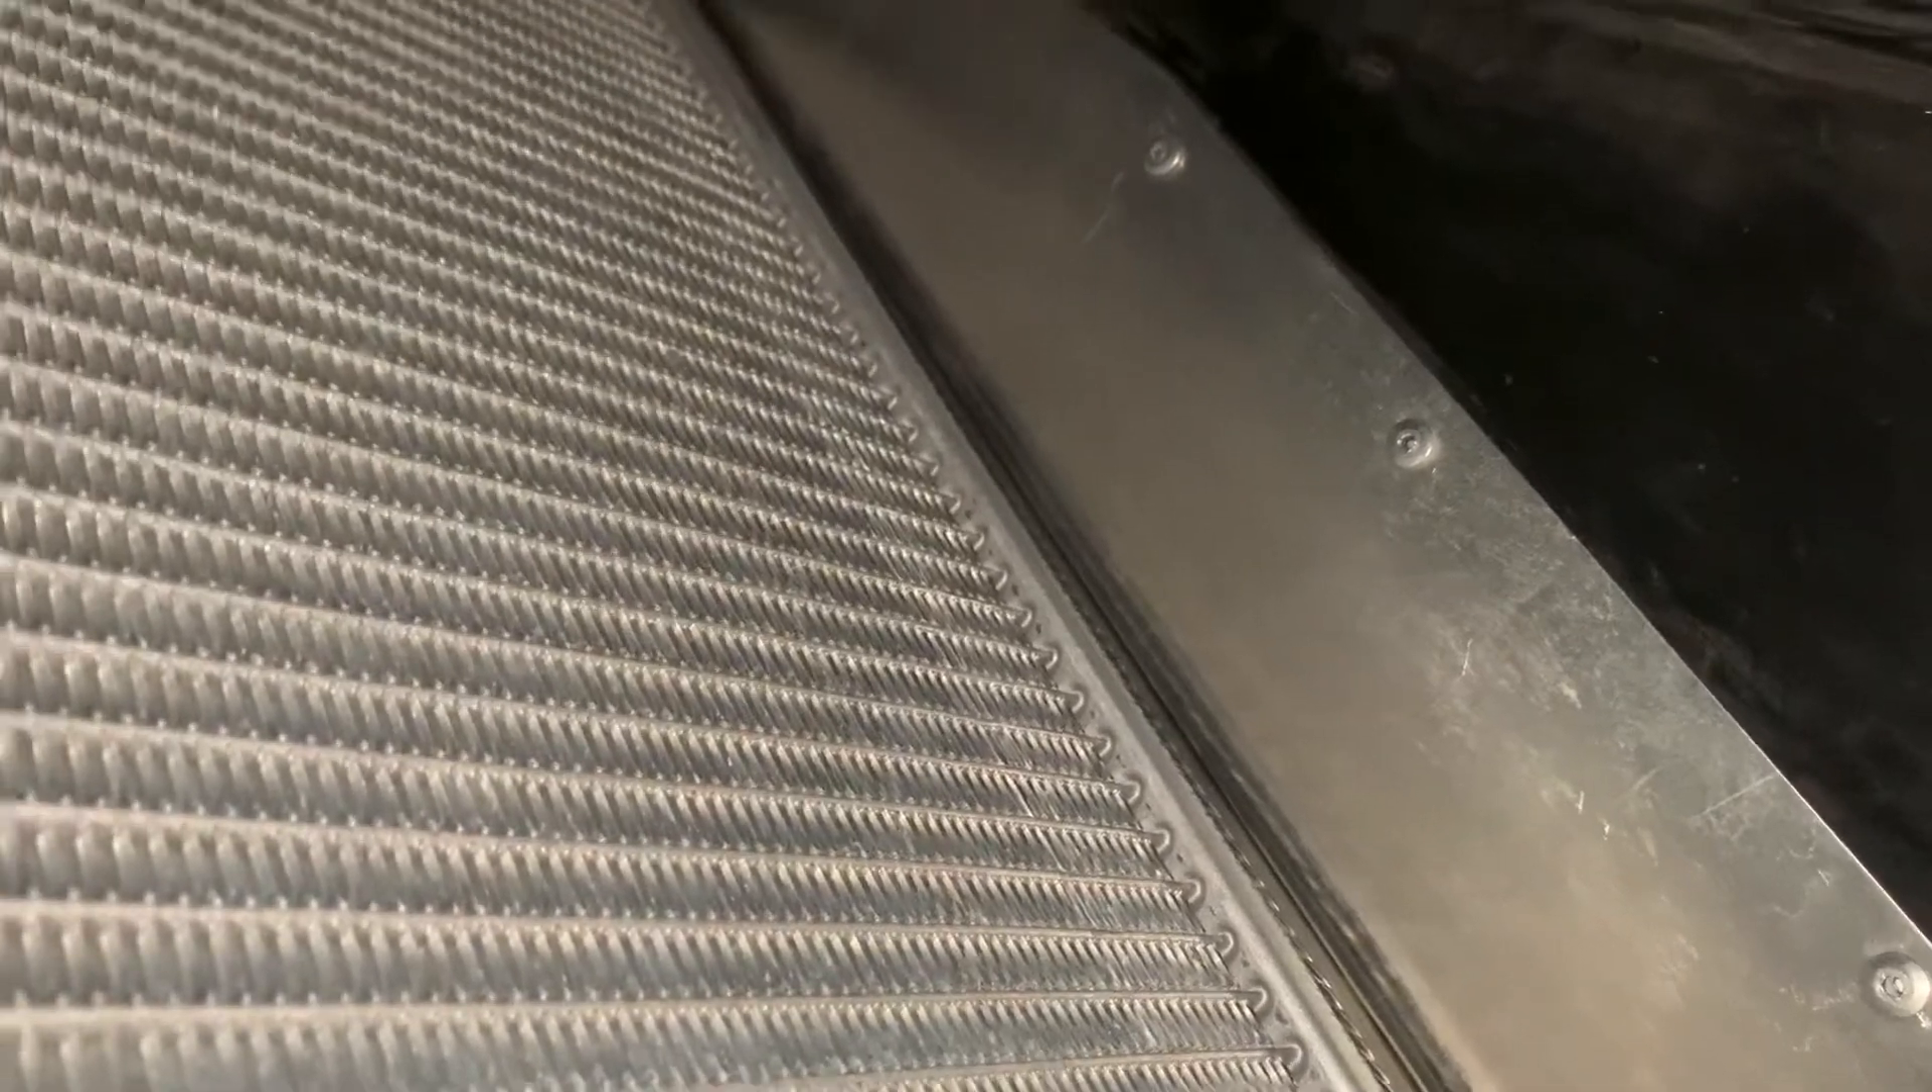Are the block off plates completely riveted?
Yes.